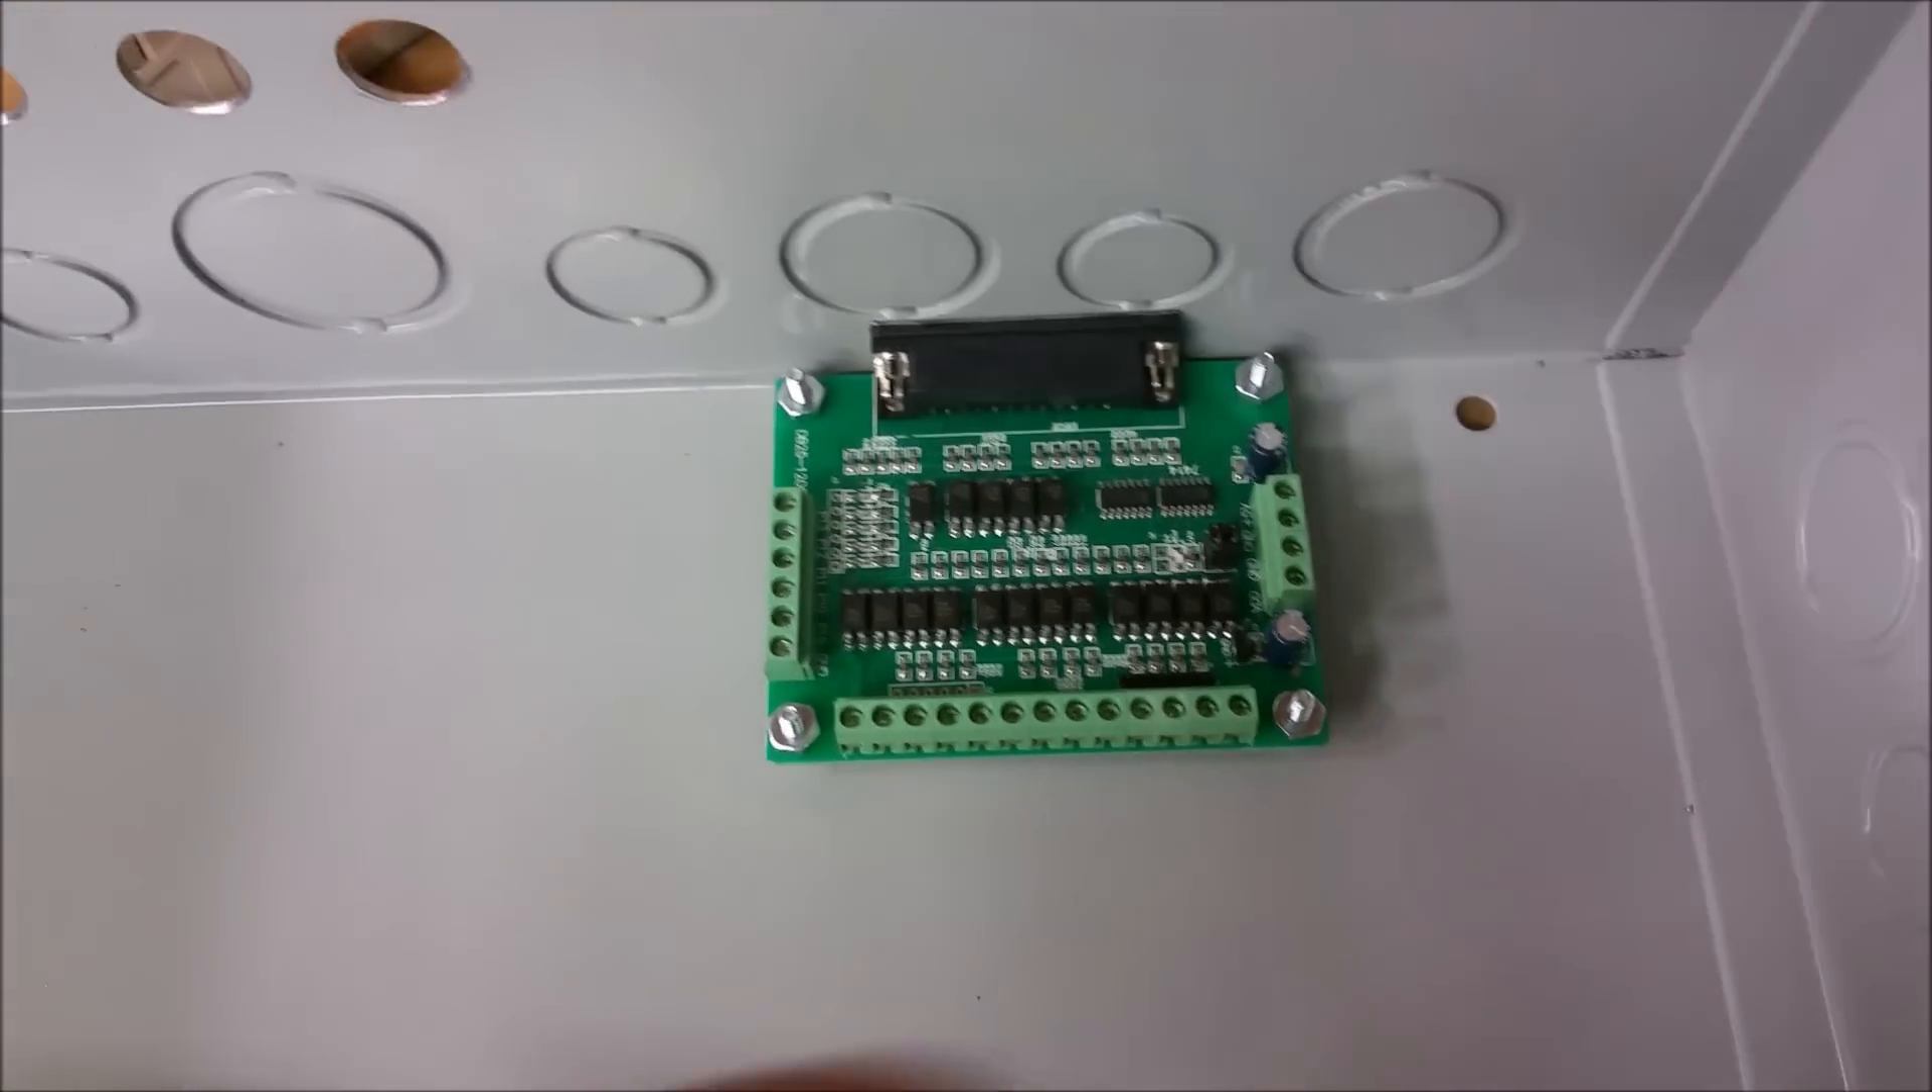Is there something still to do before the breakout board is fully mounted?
No.